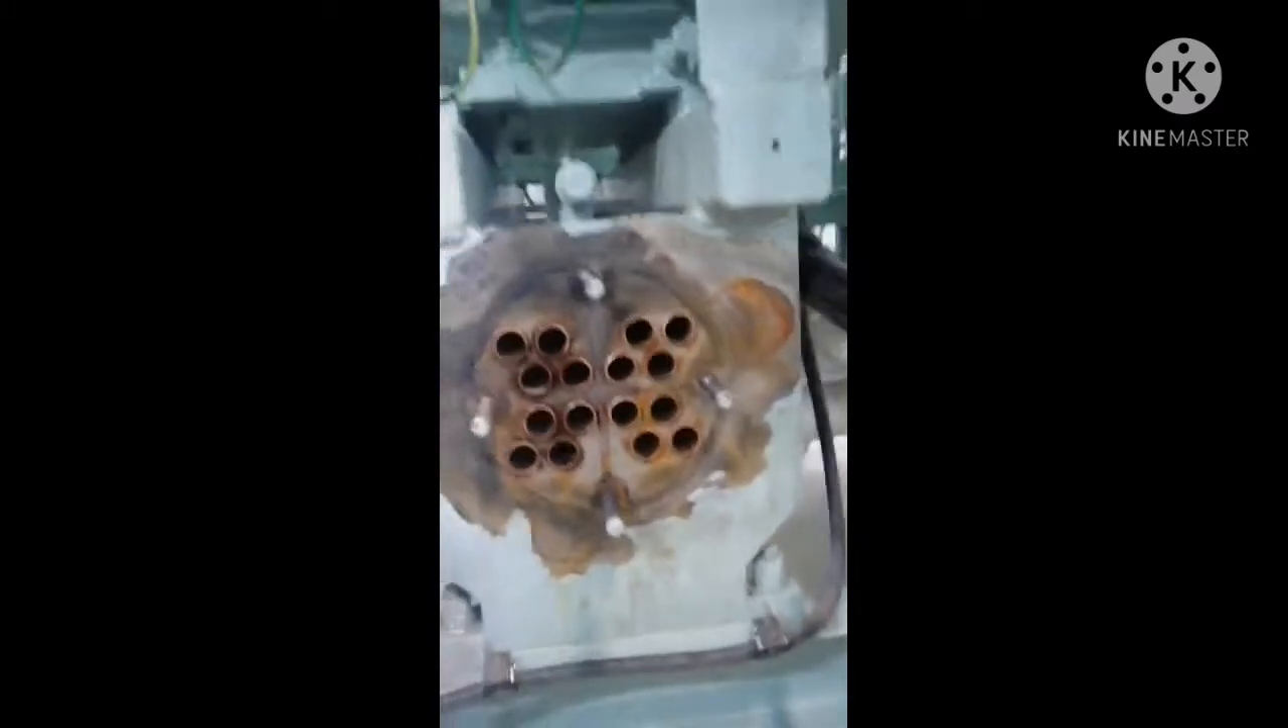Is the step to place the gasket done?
No.